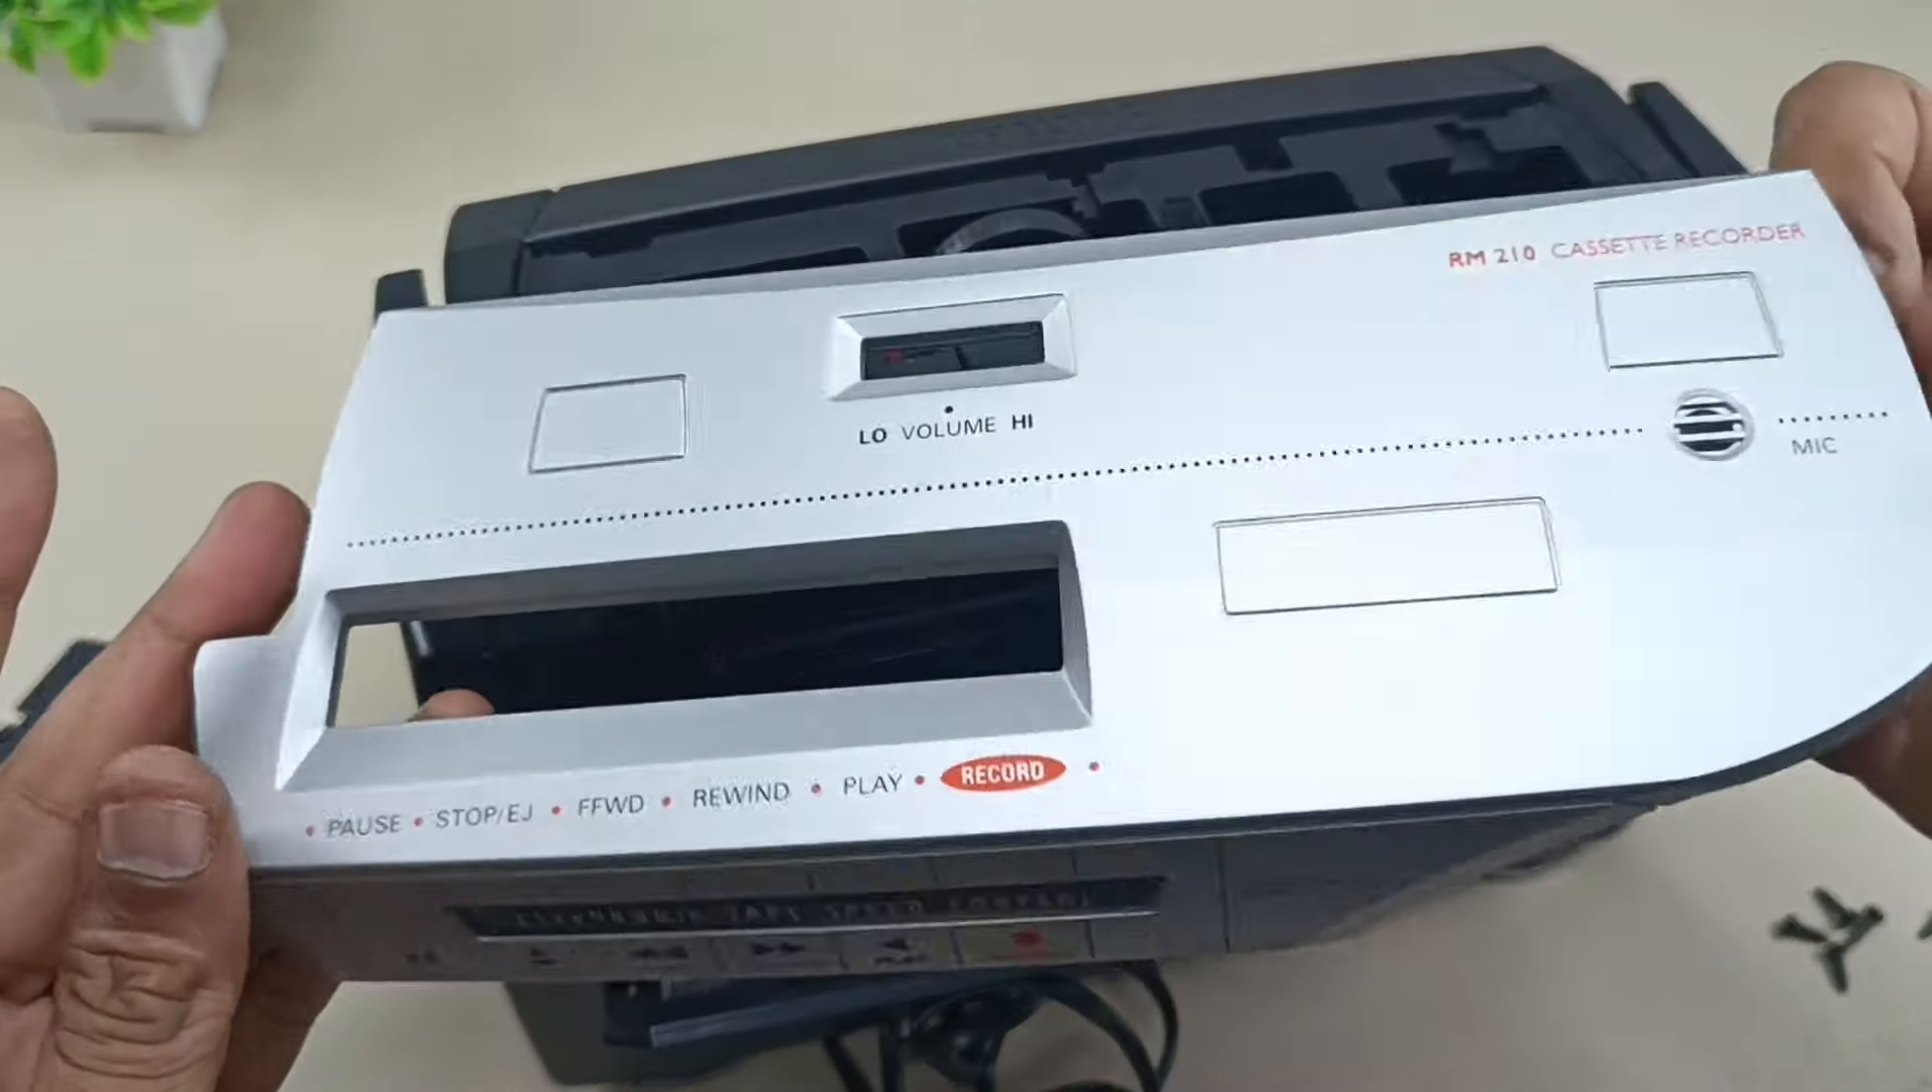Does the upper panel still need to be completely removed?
No.